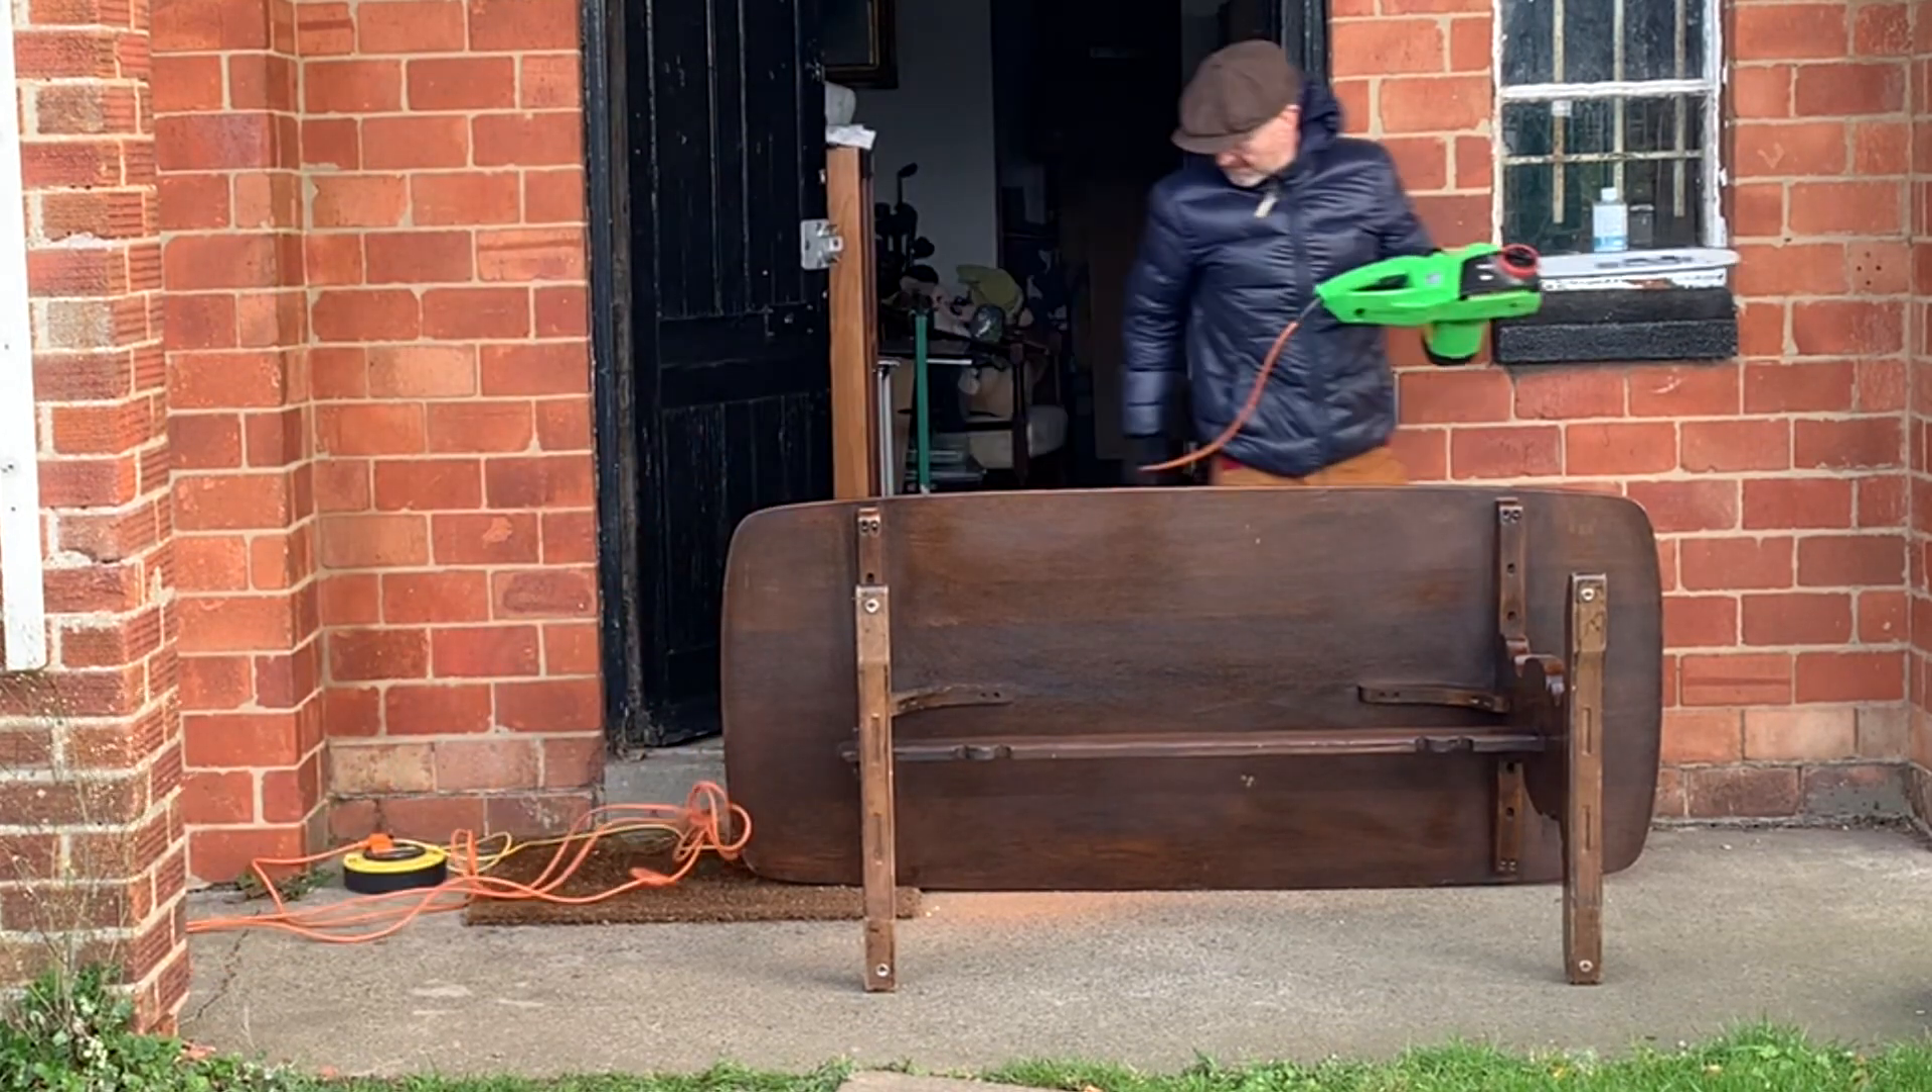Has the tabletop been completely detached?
No.